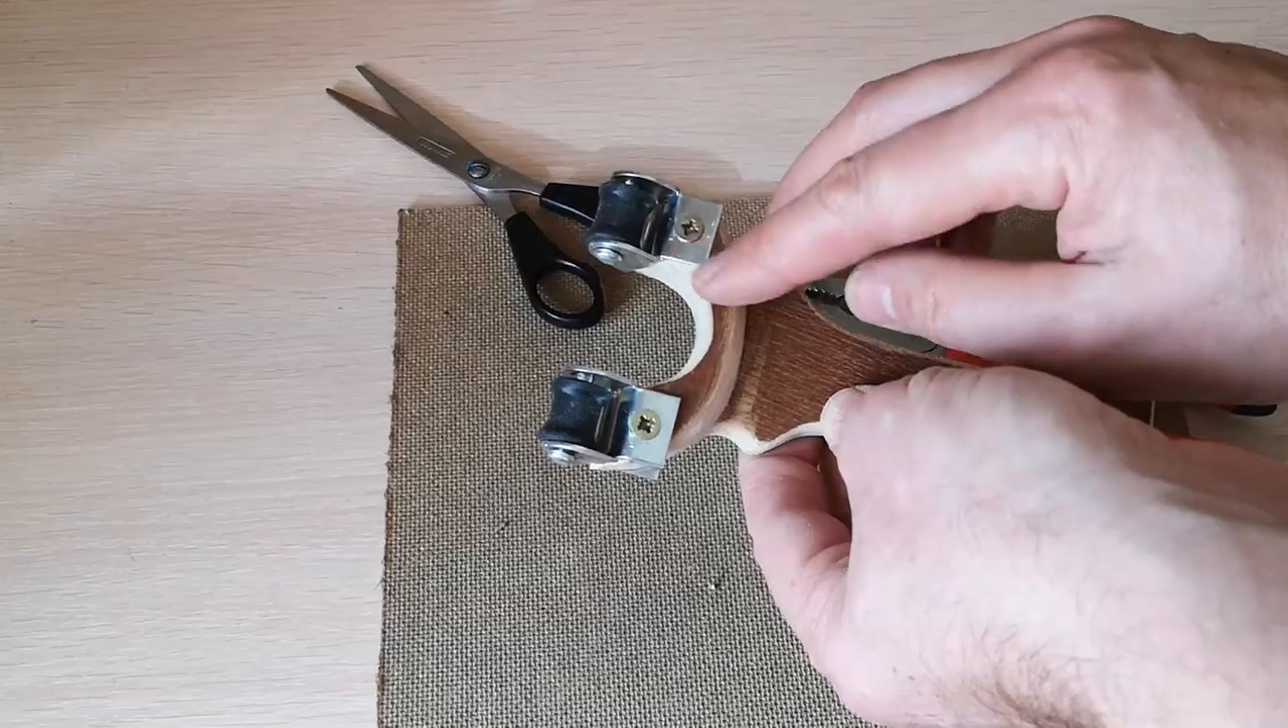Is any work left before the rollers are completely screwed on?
No.